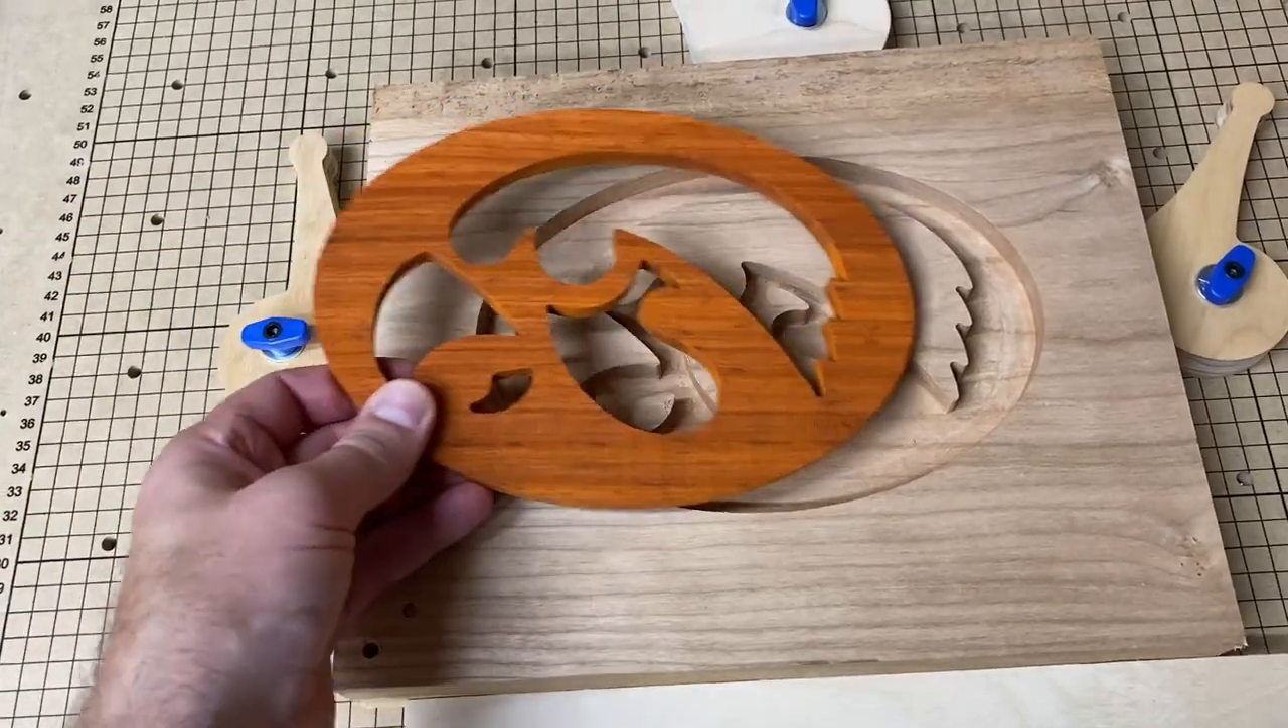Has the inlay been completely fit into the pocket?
No.